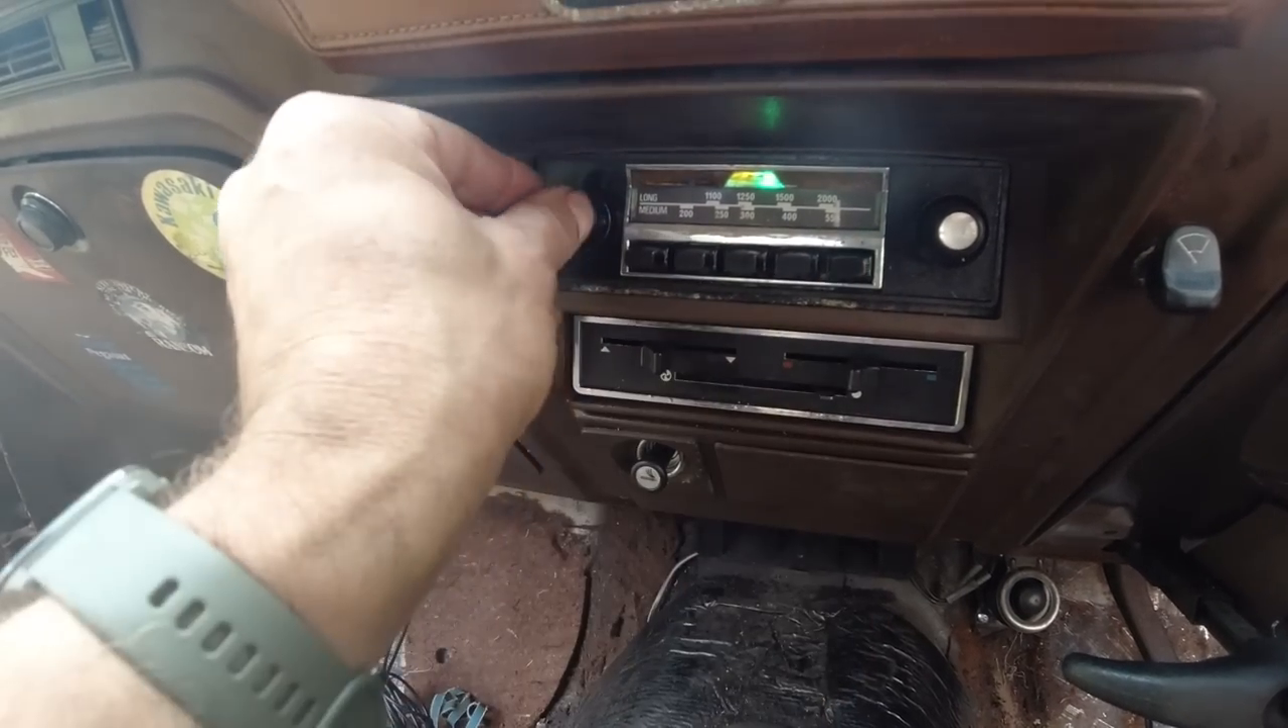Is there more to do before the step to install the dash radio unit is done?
No.